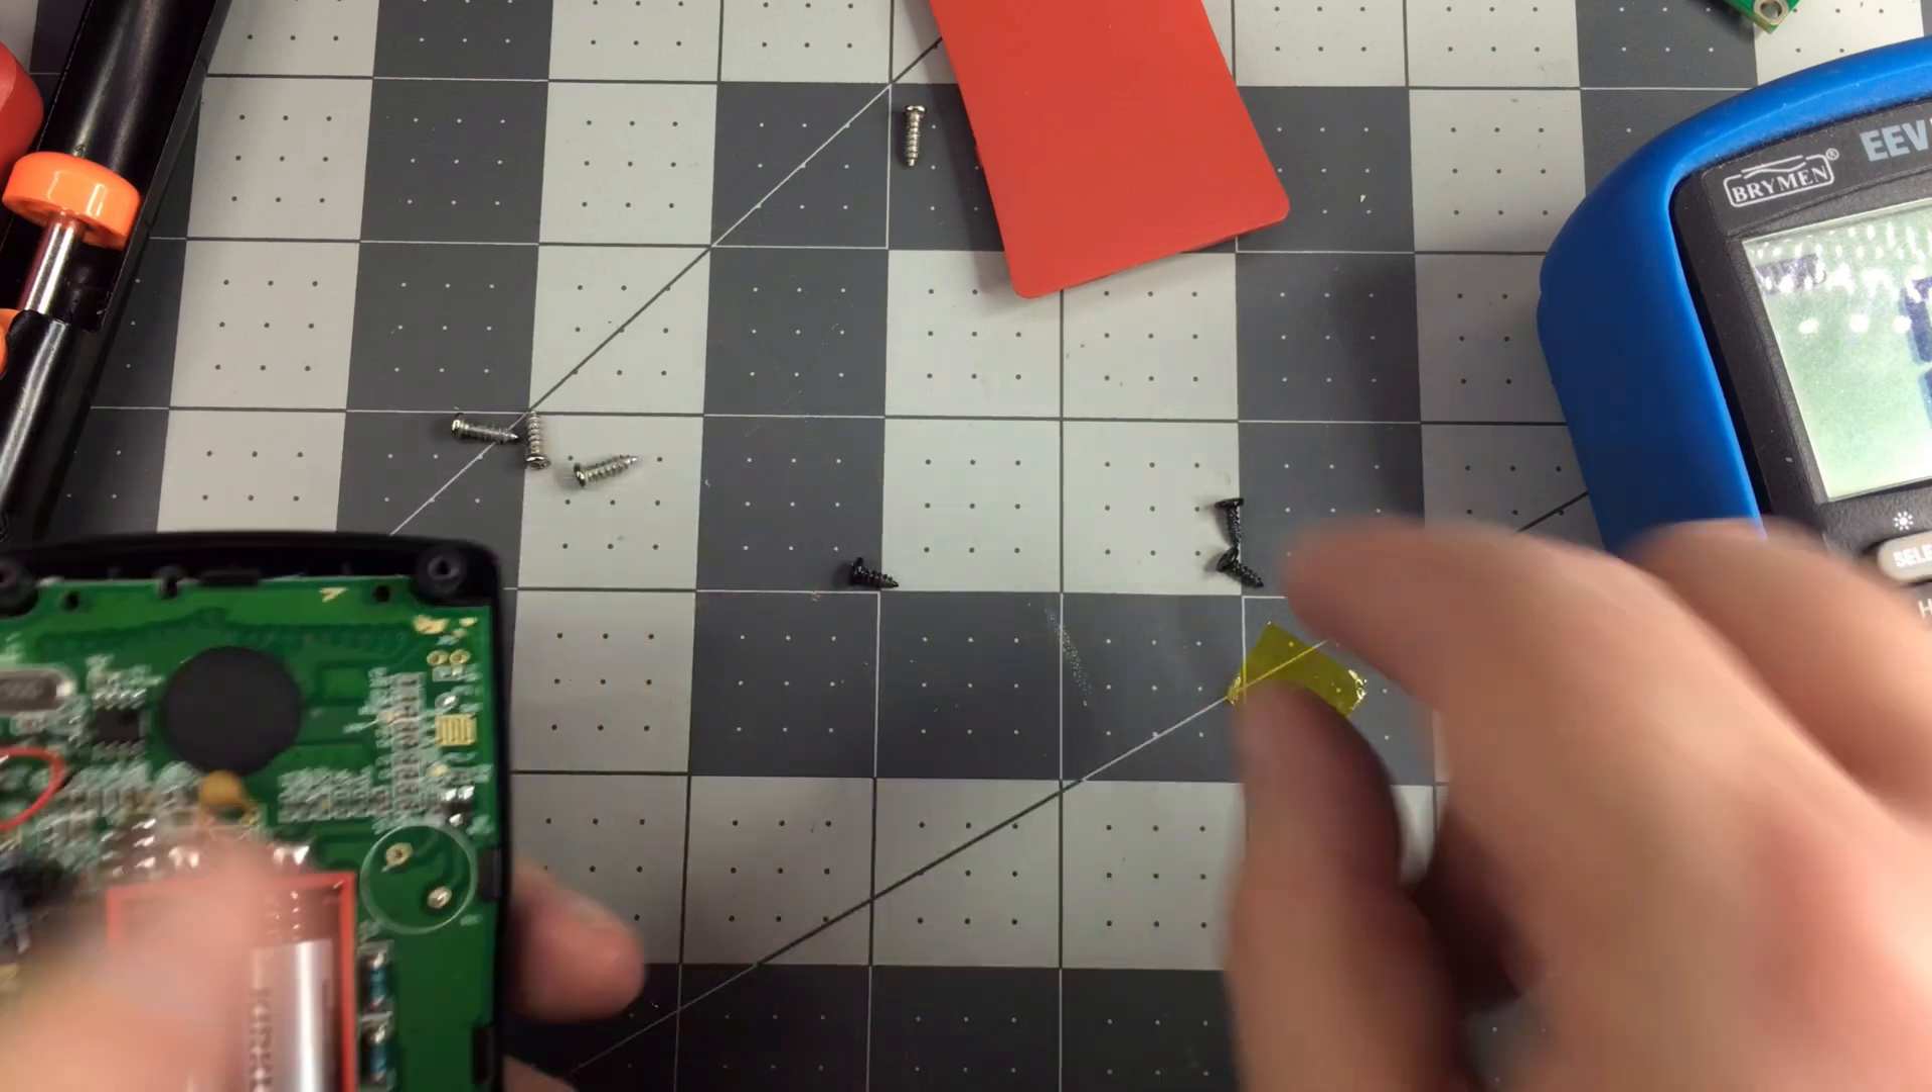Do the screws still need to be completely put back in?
Yes.